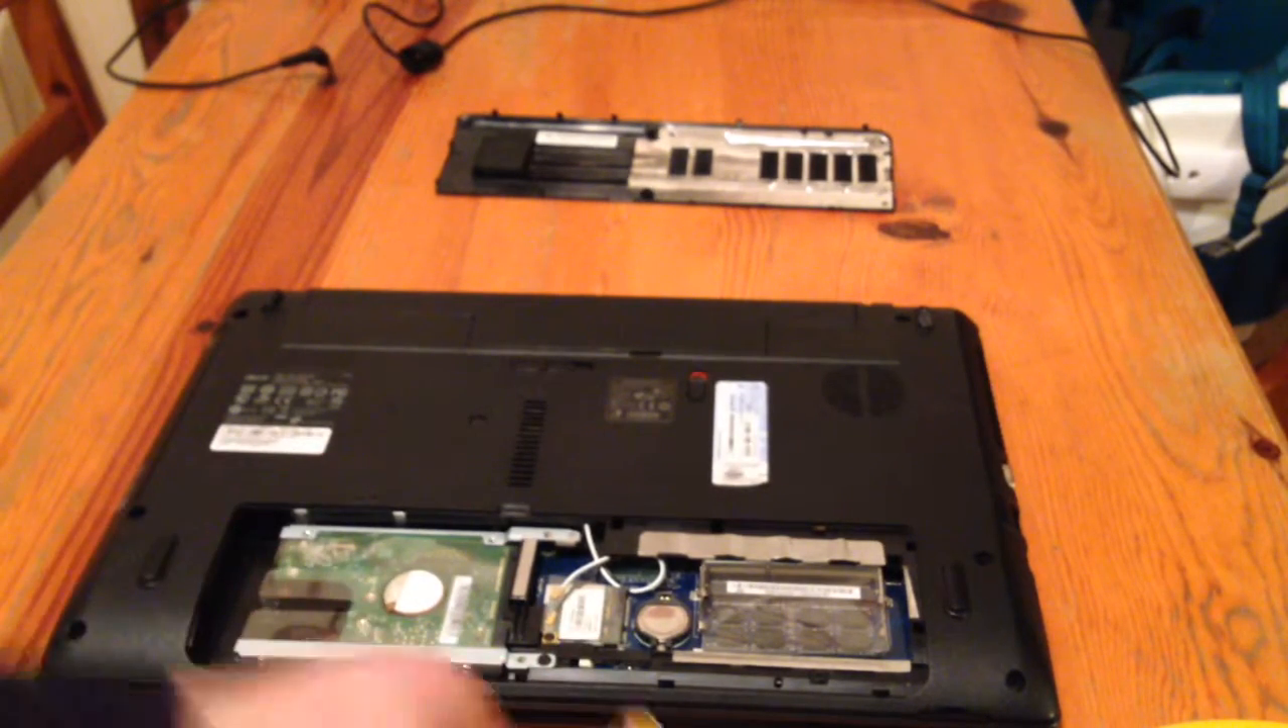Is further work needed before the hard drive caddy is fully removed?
Yes.